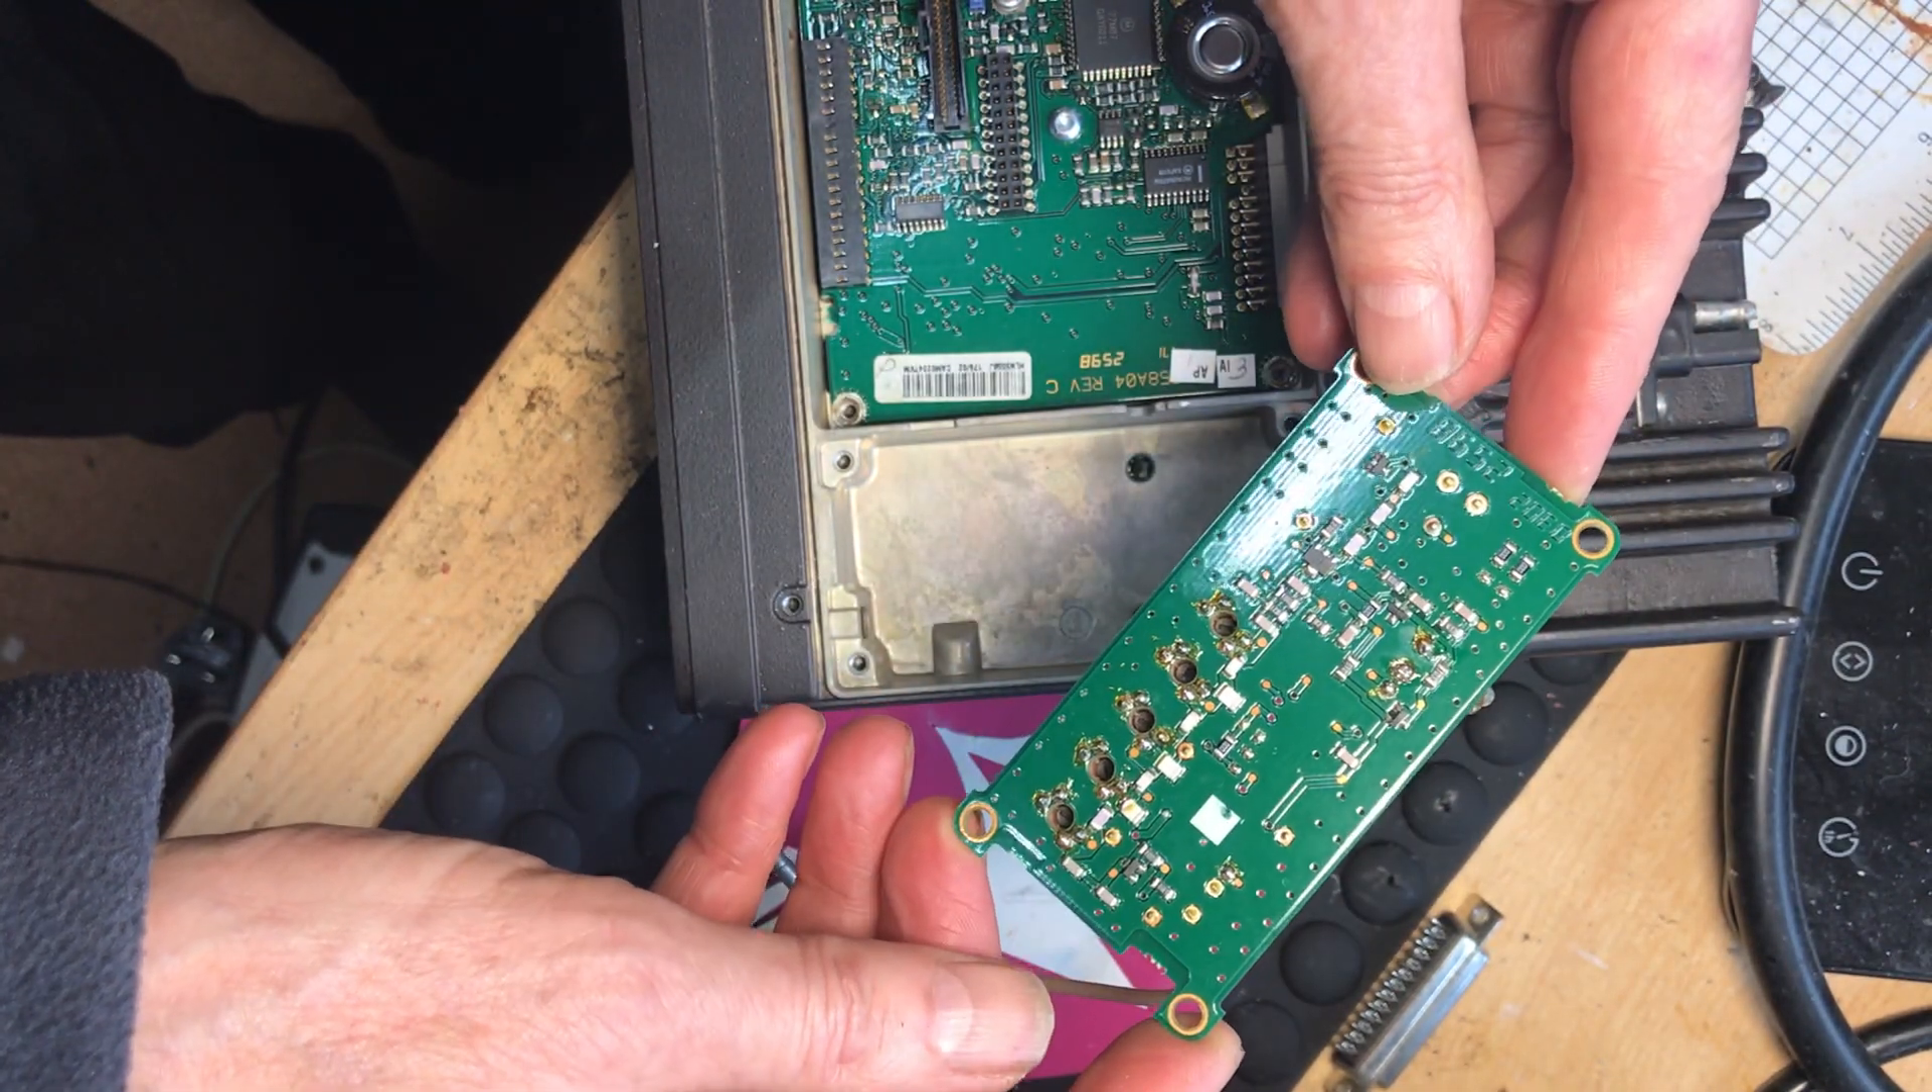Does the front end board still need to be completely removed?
No.